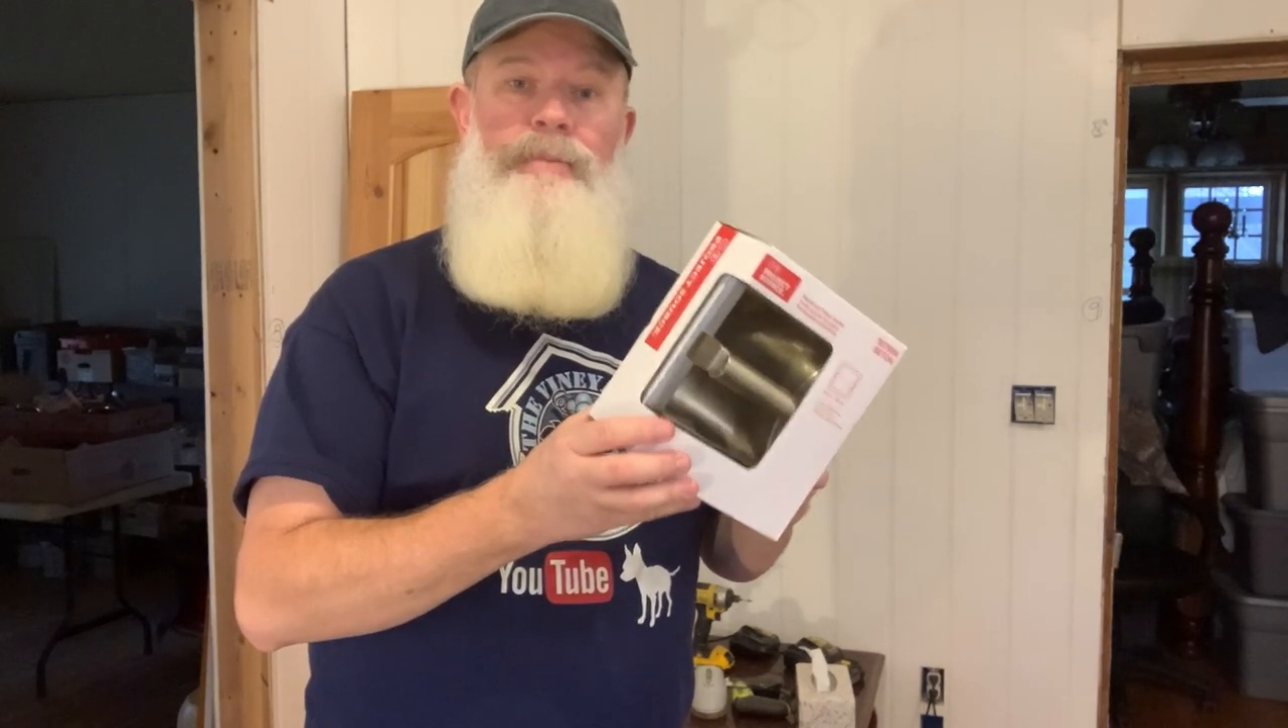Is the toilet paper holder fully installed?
No.